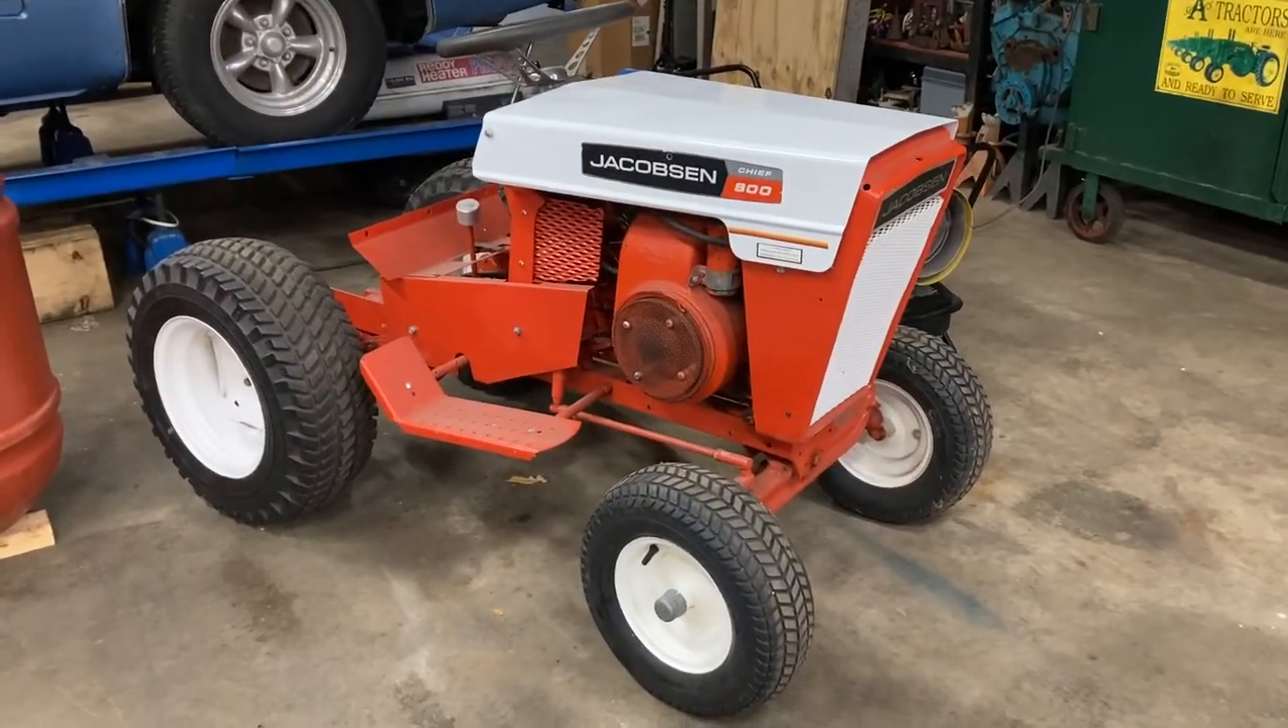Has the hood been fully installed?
Yes.